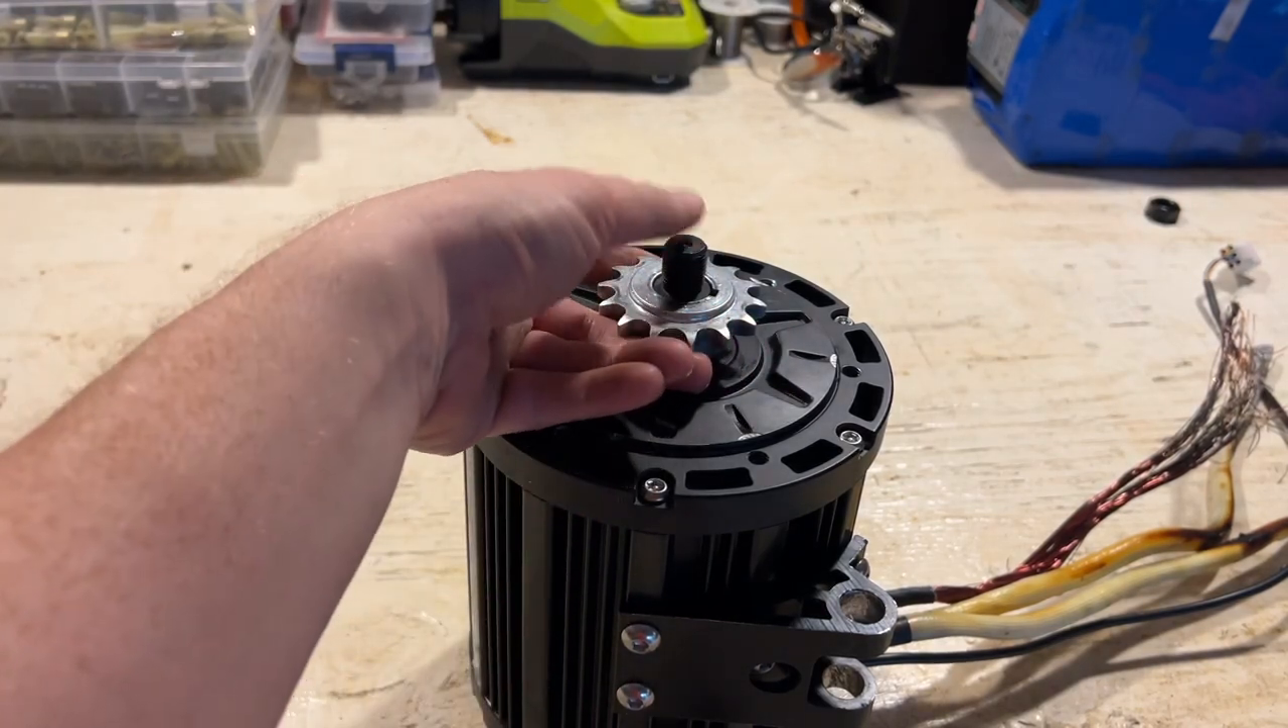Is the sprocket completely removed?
No.